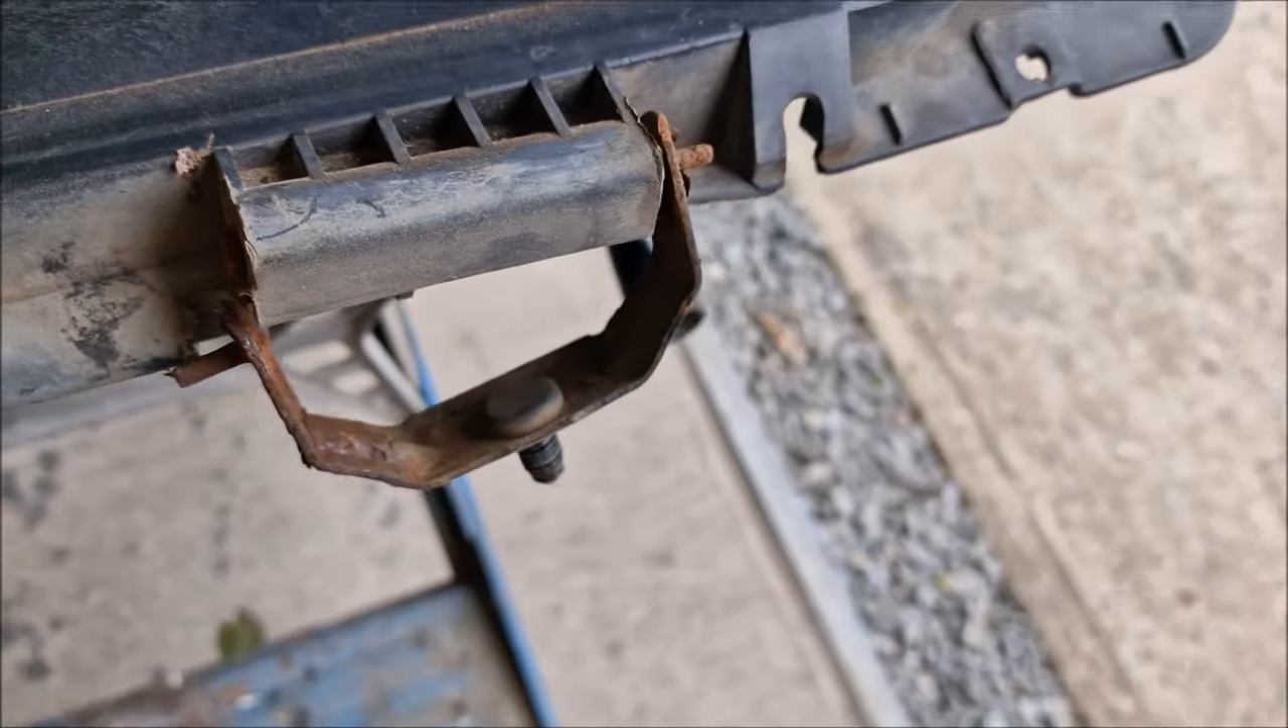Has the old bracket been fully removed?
No.